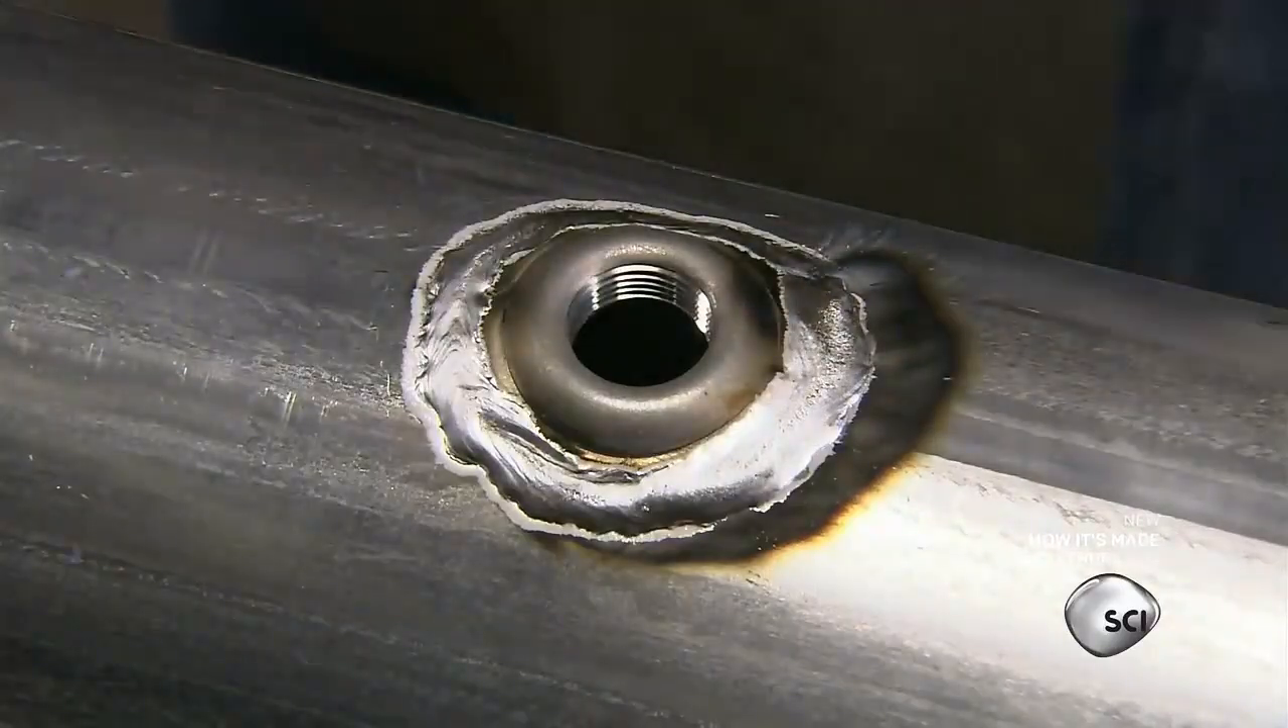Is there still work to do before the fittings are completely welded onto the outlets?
No.